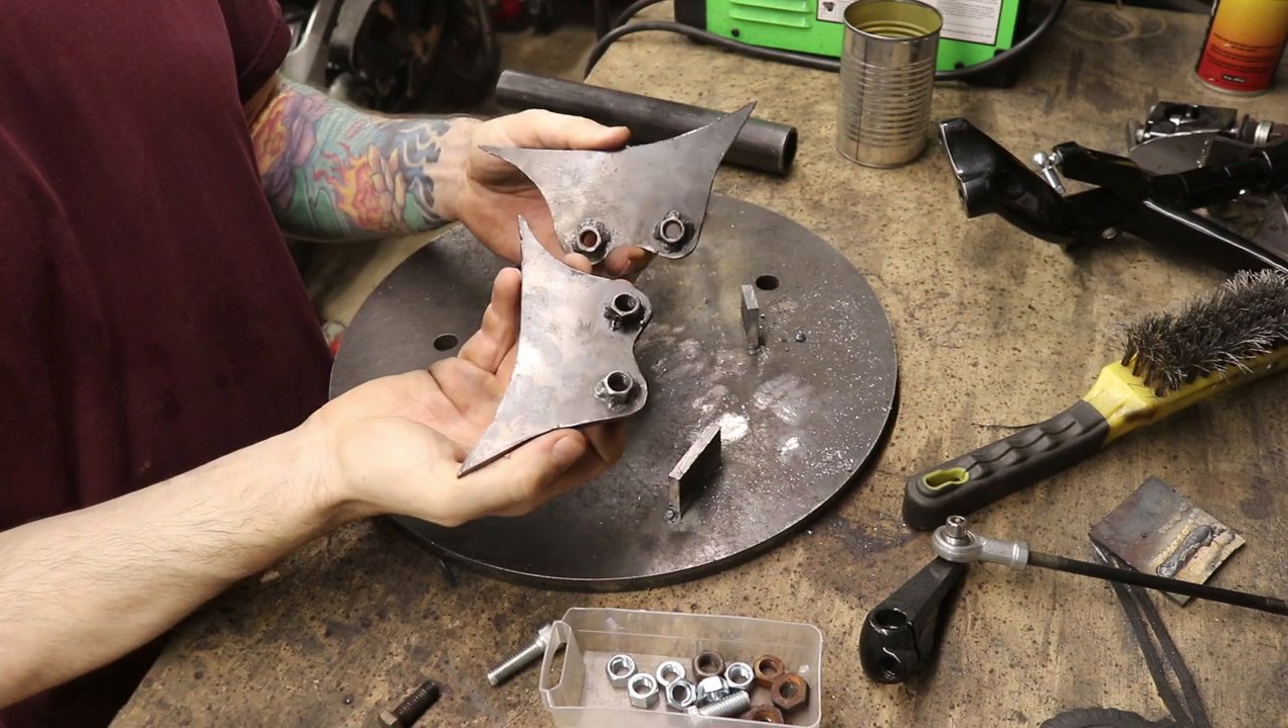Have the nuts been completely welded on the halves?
Yes.